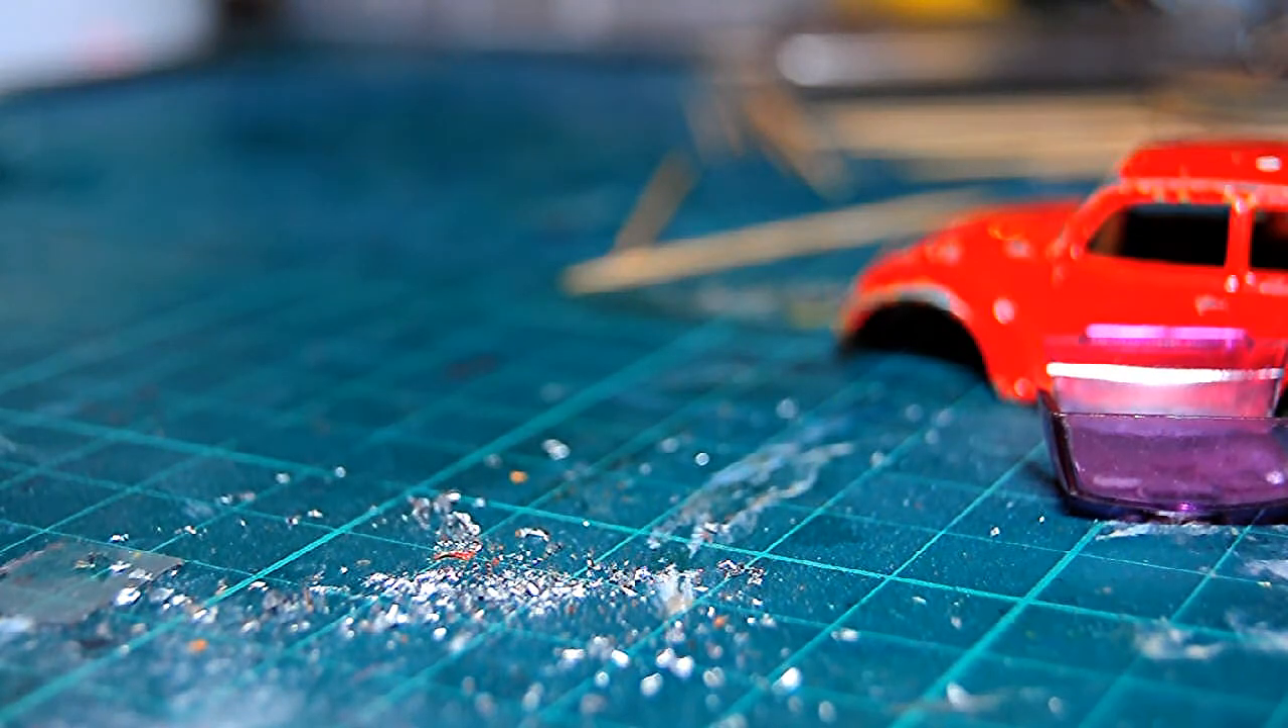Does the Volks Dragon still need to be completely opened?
No.